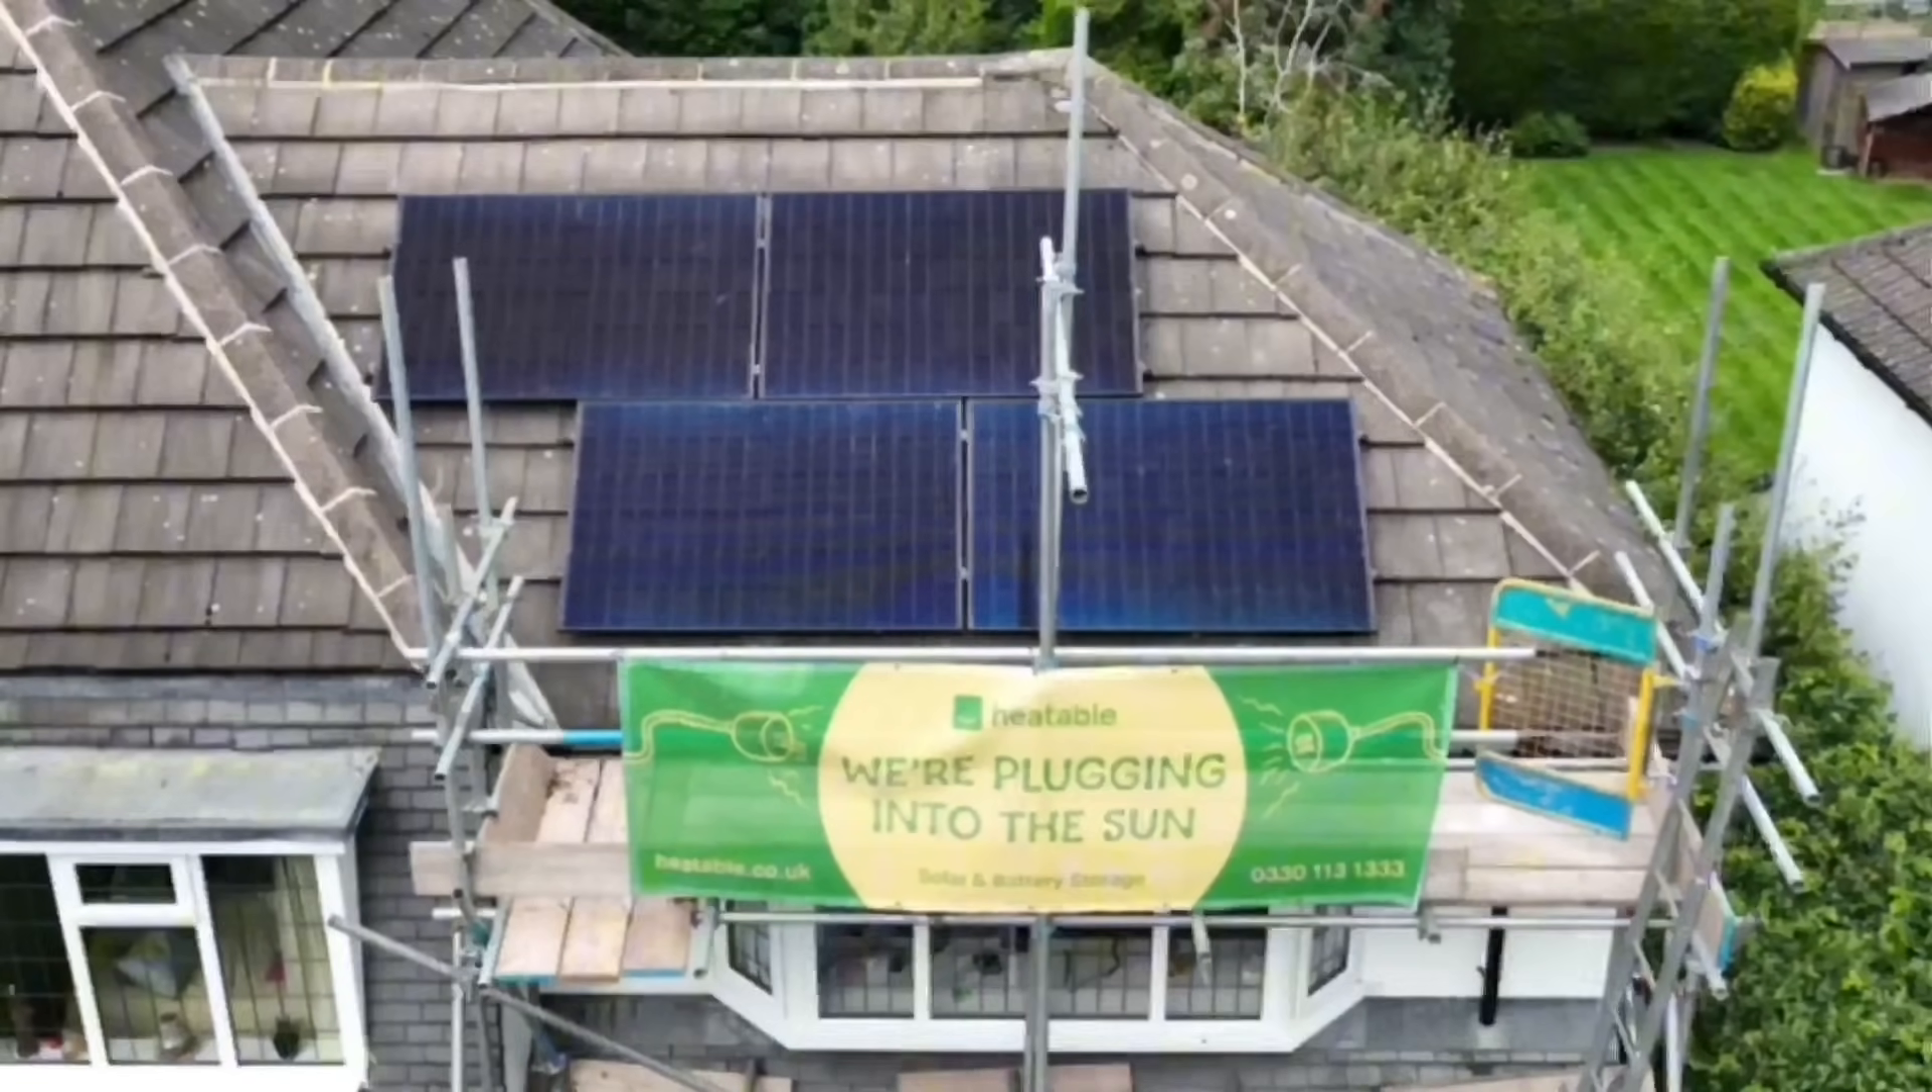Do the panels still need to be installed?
No.